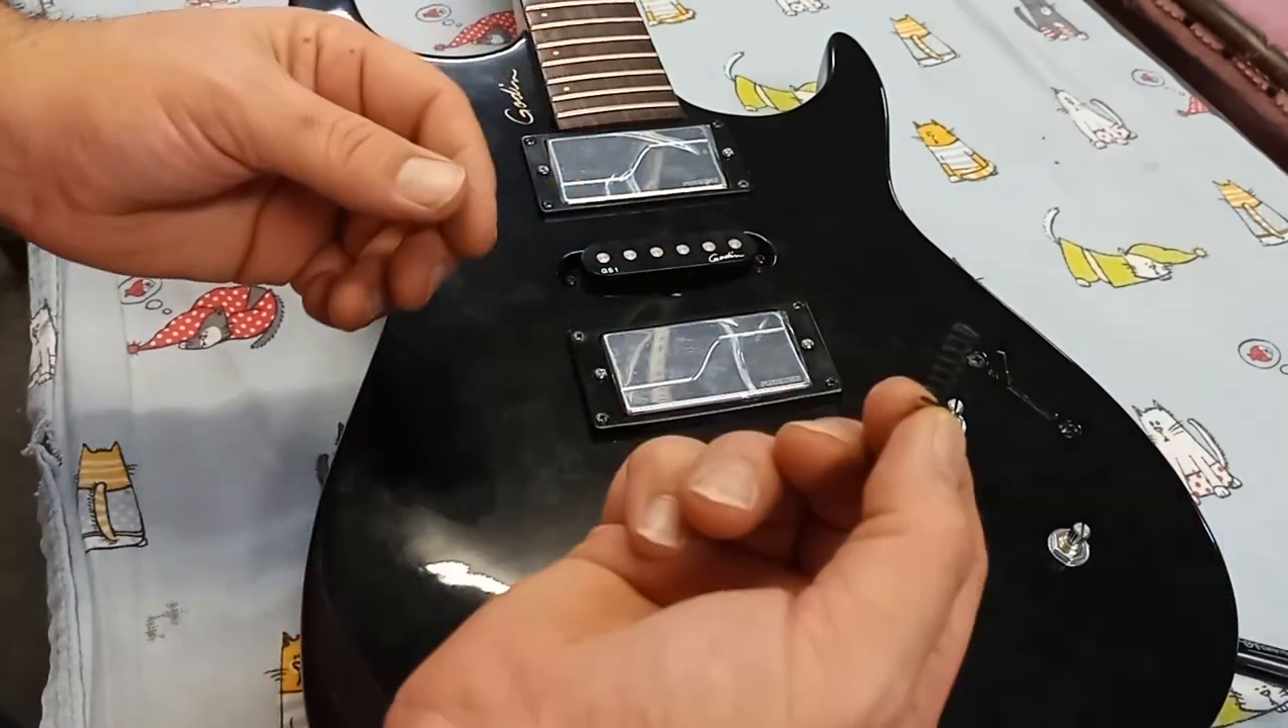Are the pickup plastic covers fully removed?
No.